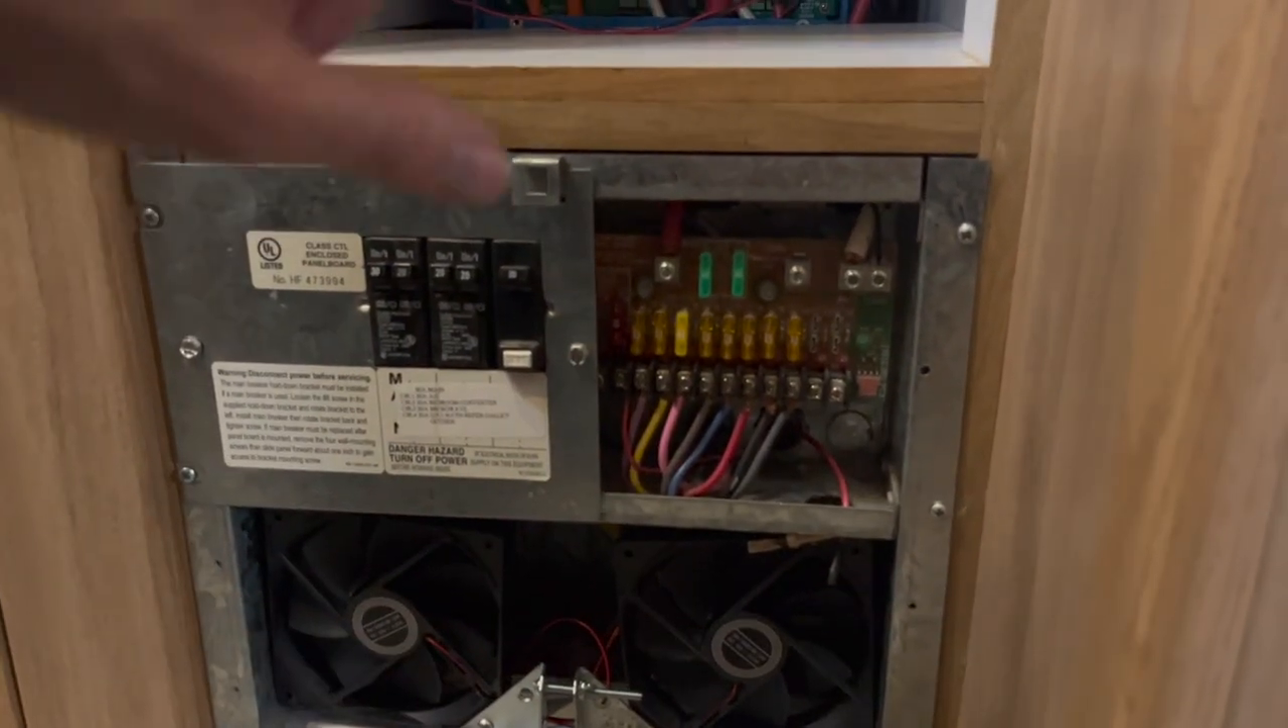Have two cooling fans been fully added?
Yes.